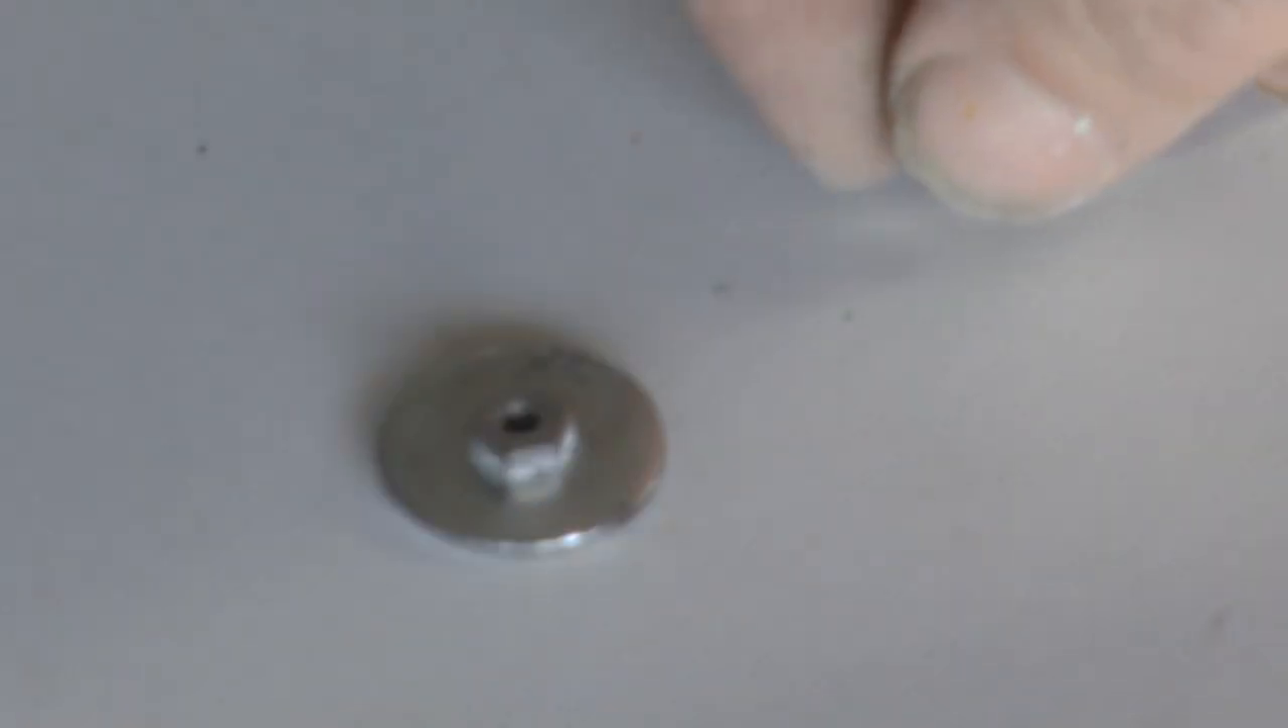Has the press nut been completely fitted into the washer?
Yes.